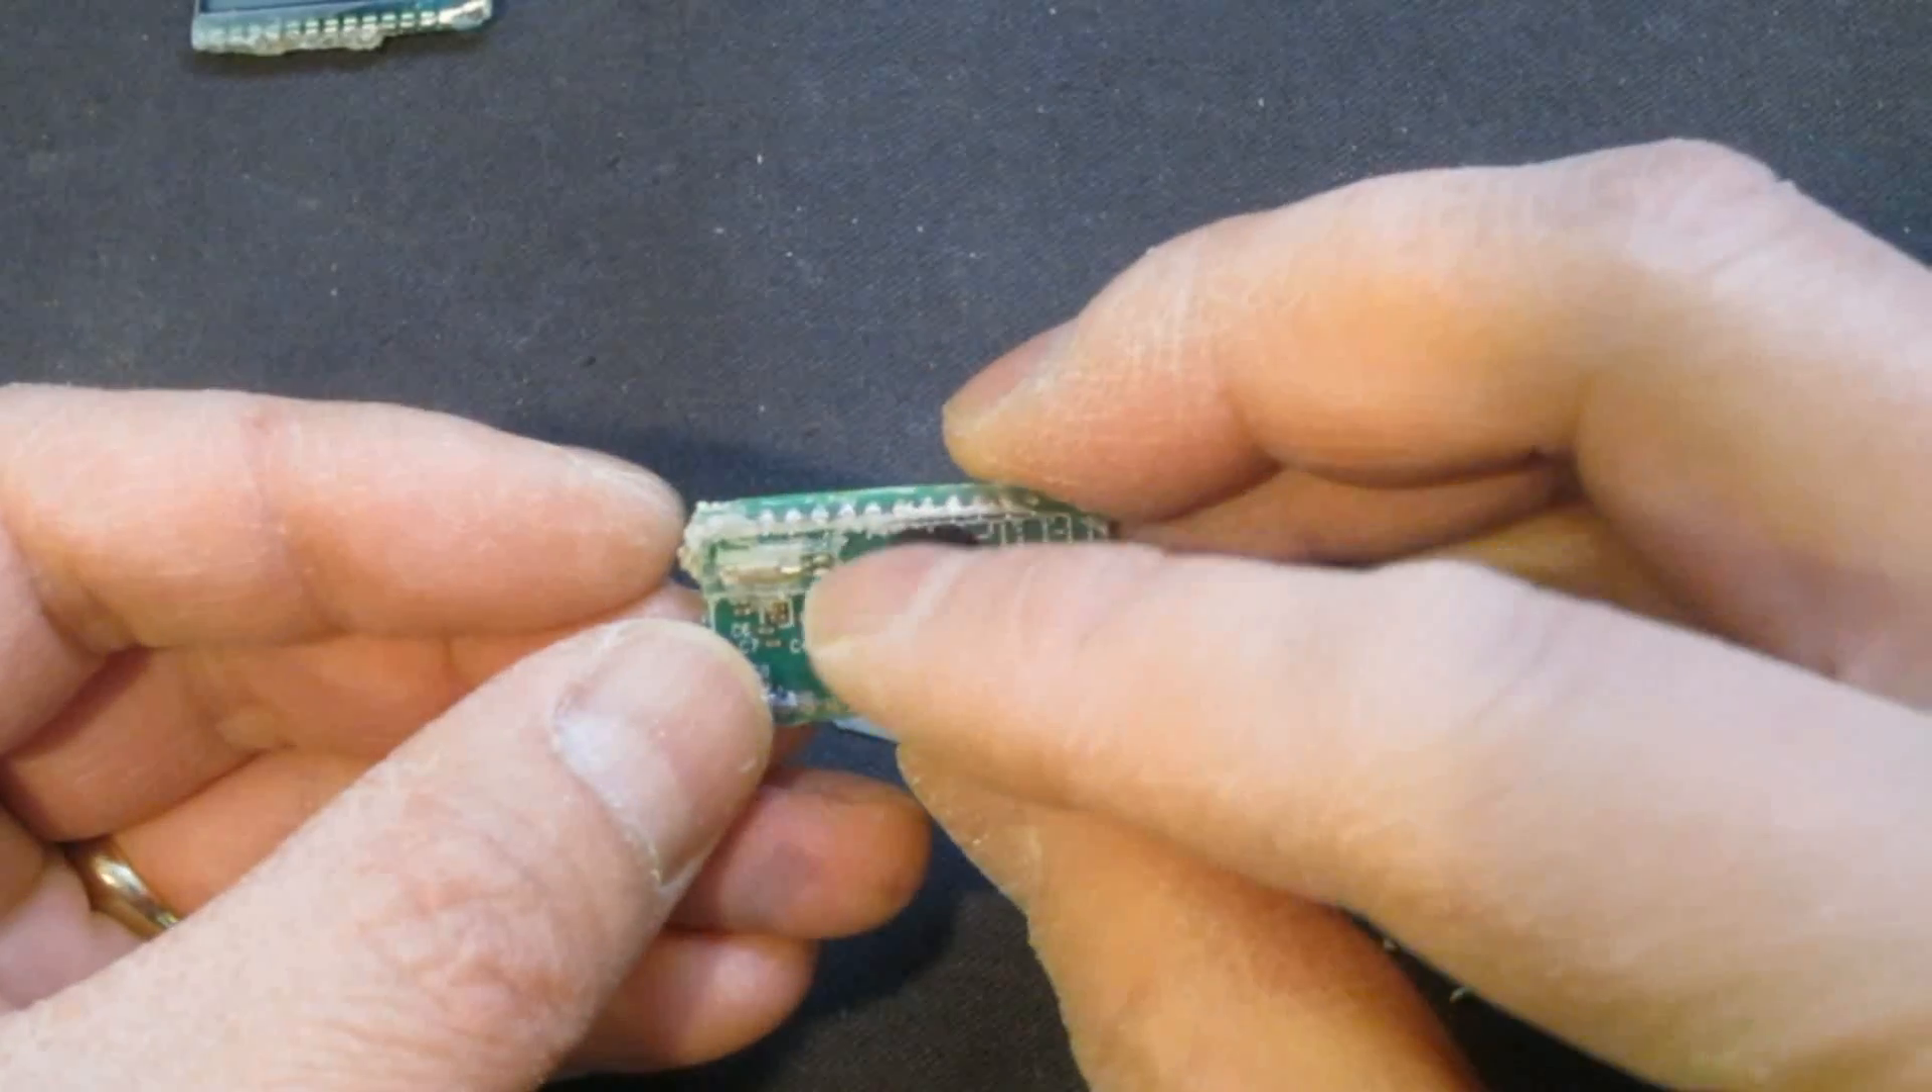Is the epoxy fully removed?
No.